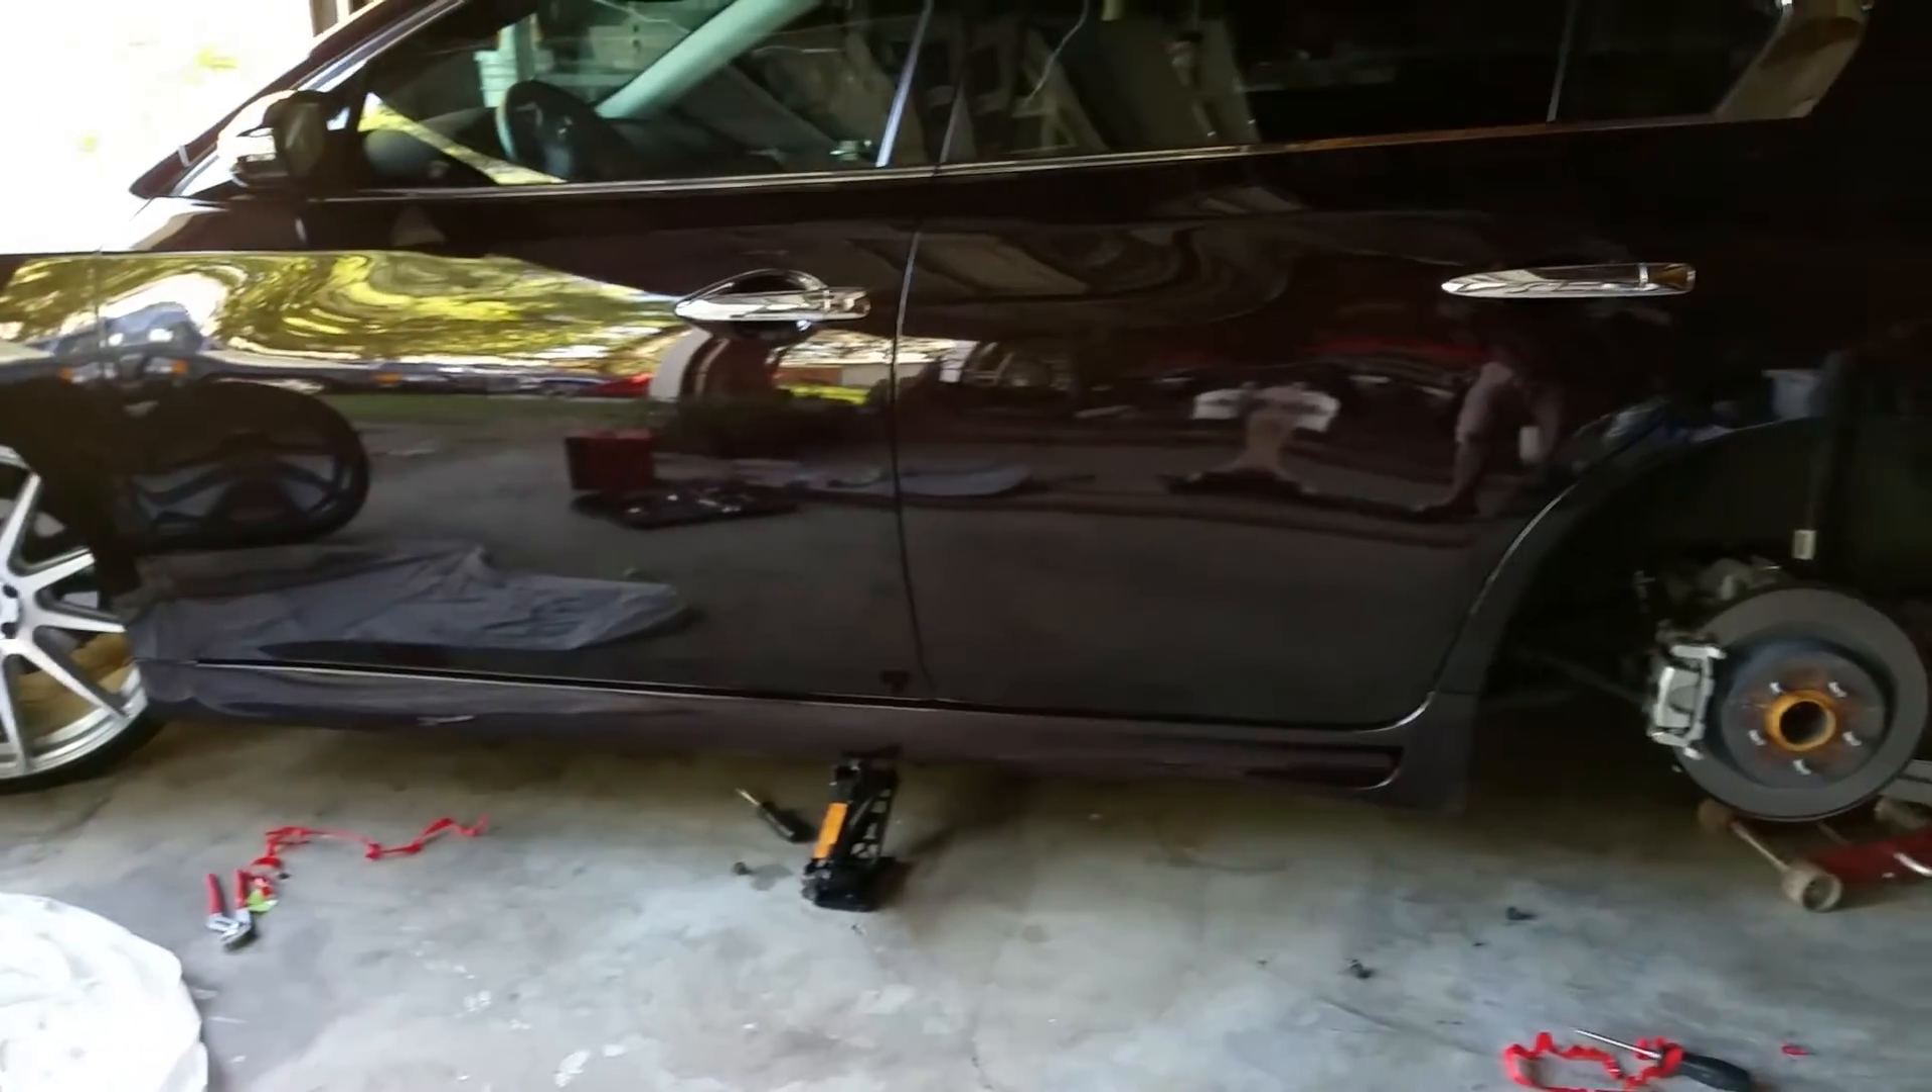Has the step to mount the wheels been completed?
No.